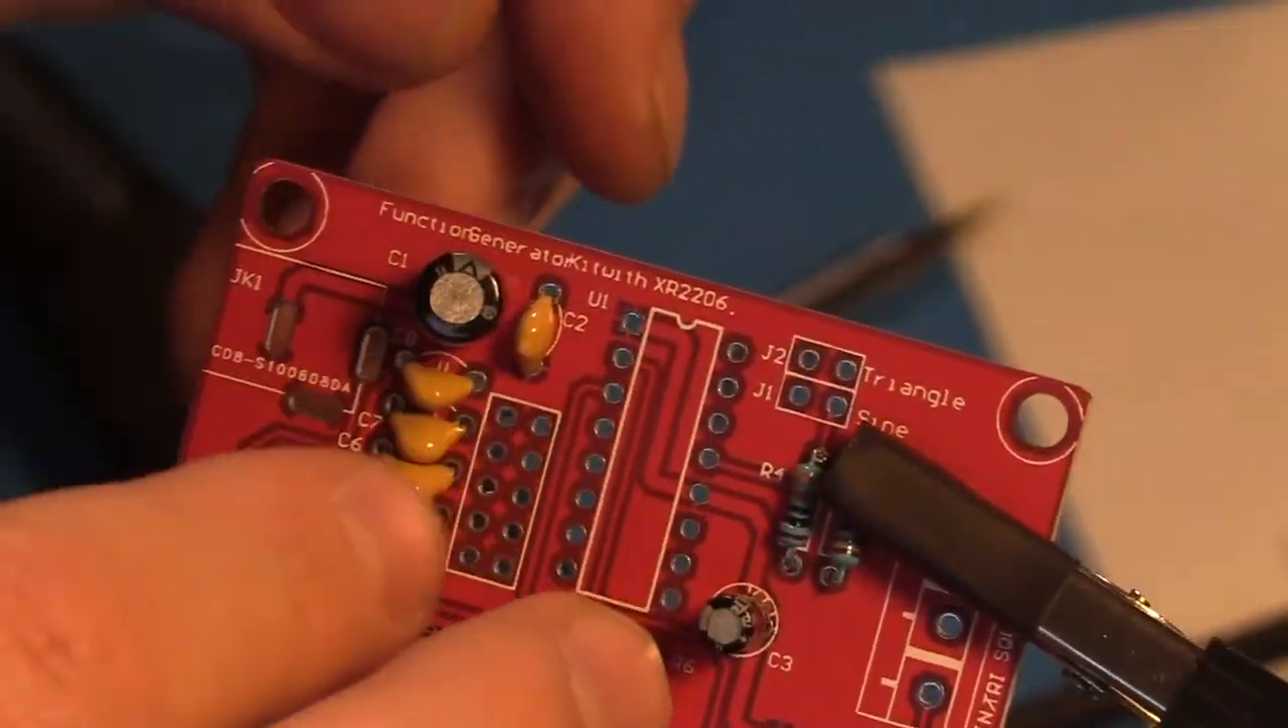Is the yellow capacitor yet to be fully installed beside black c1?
No.